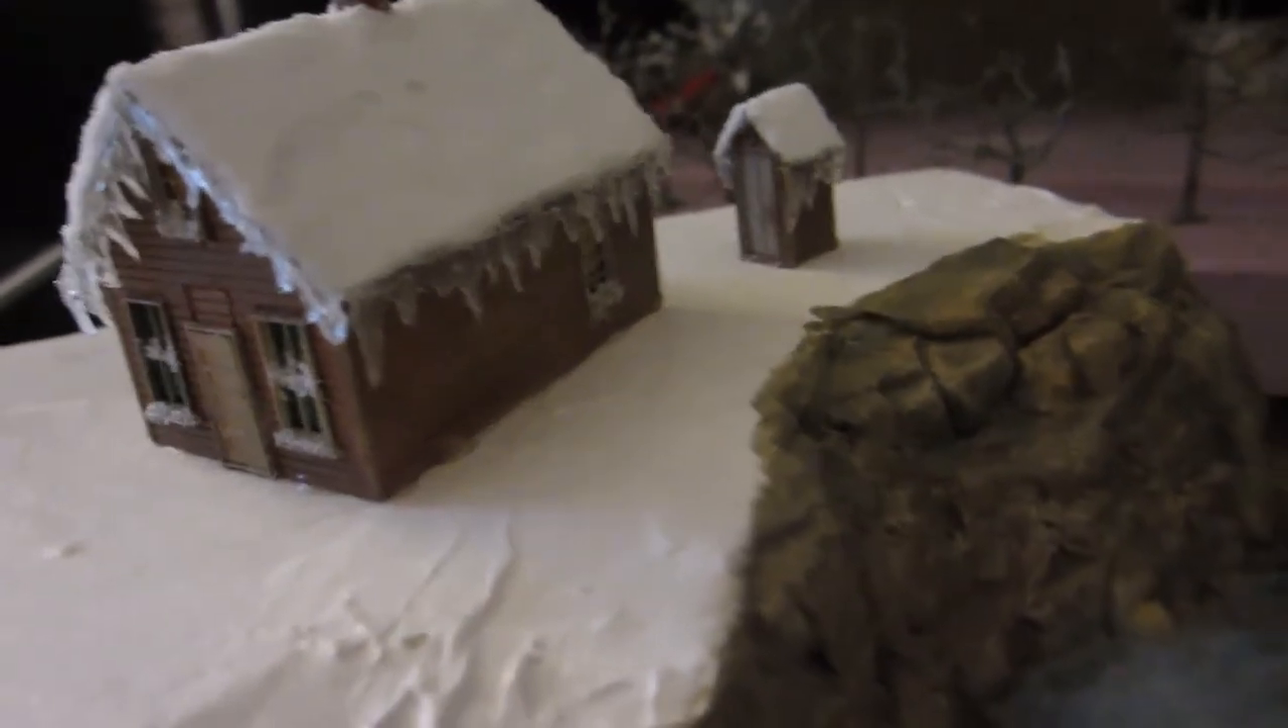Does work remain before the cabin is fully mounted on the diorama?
No.